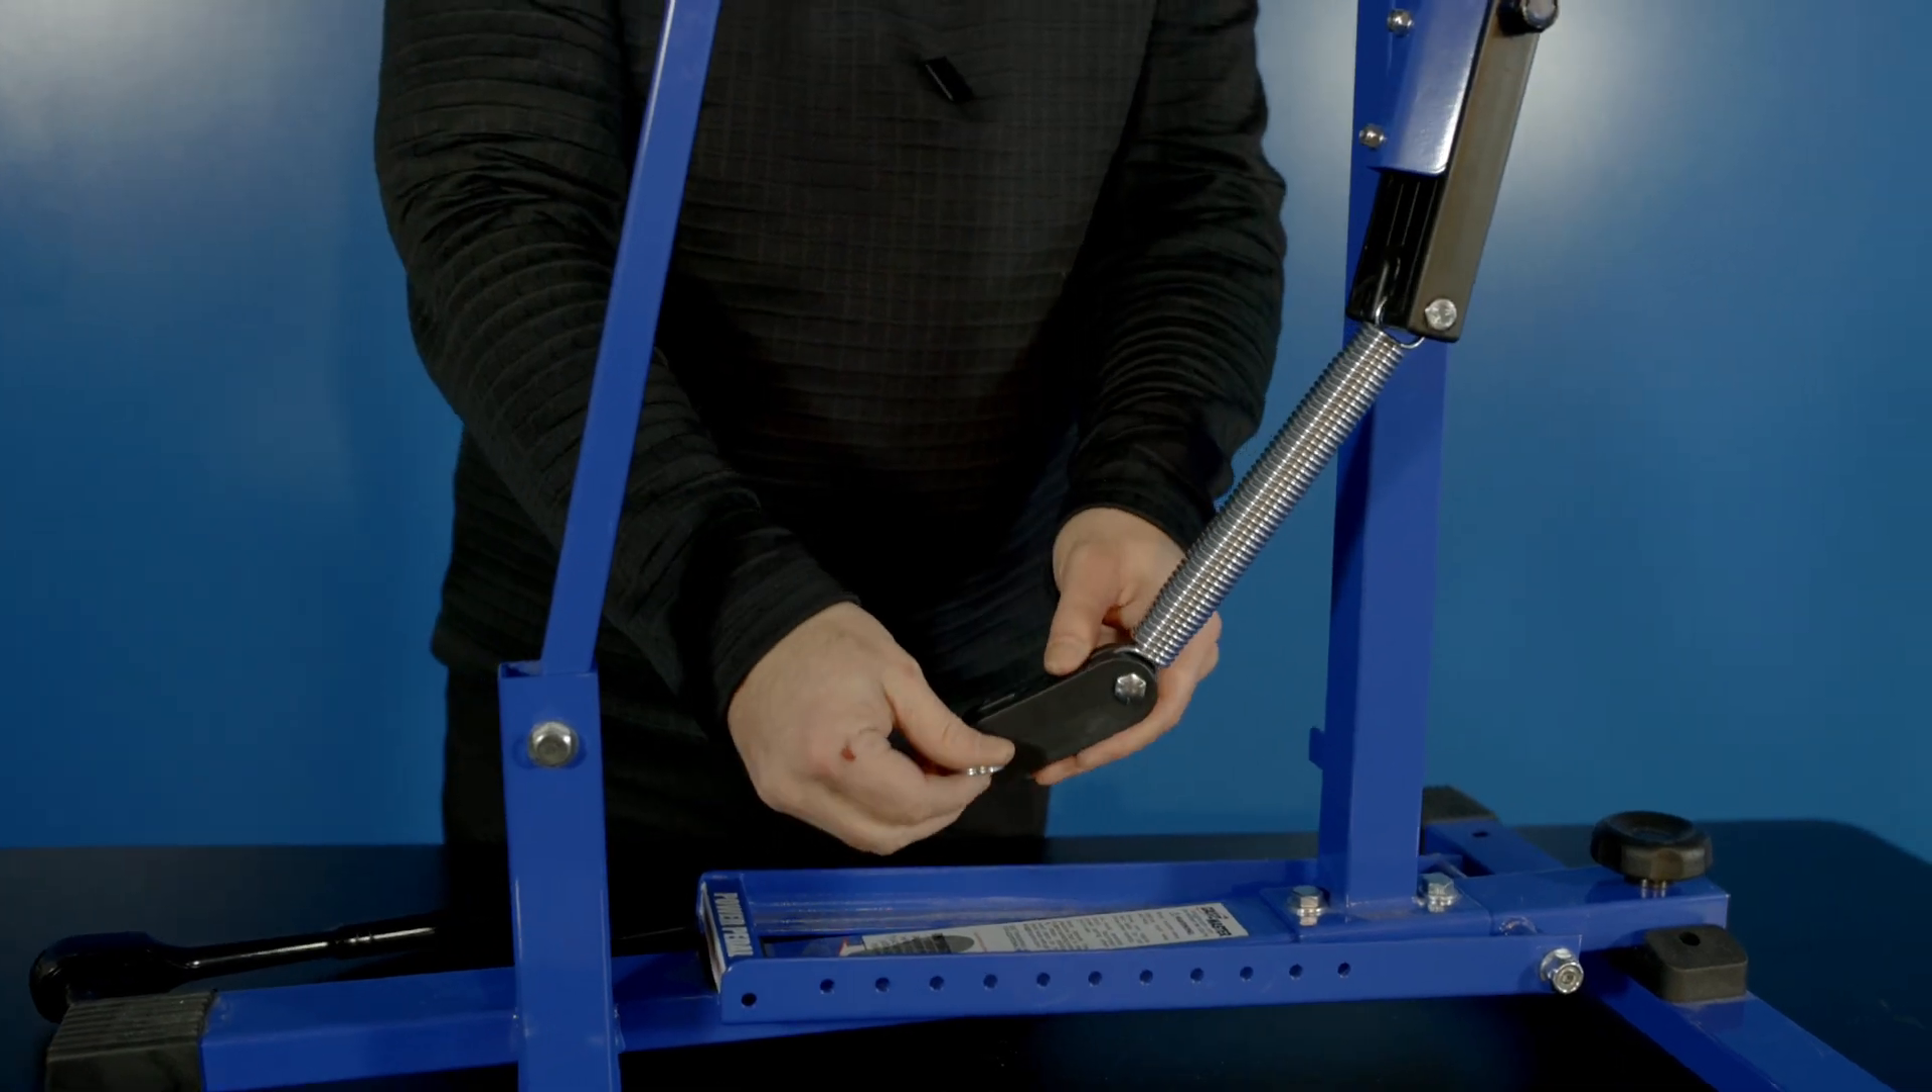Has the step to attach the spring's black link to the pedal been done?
No.